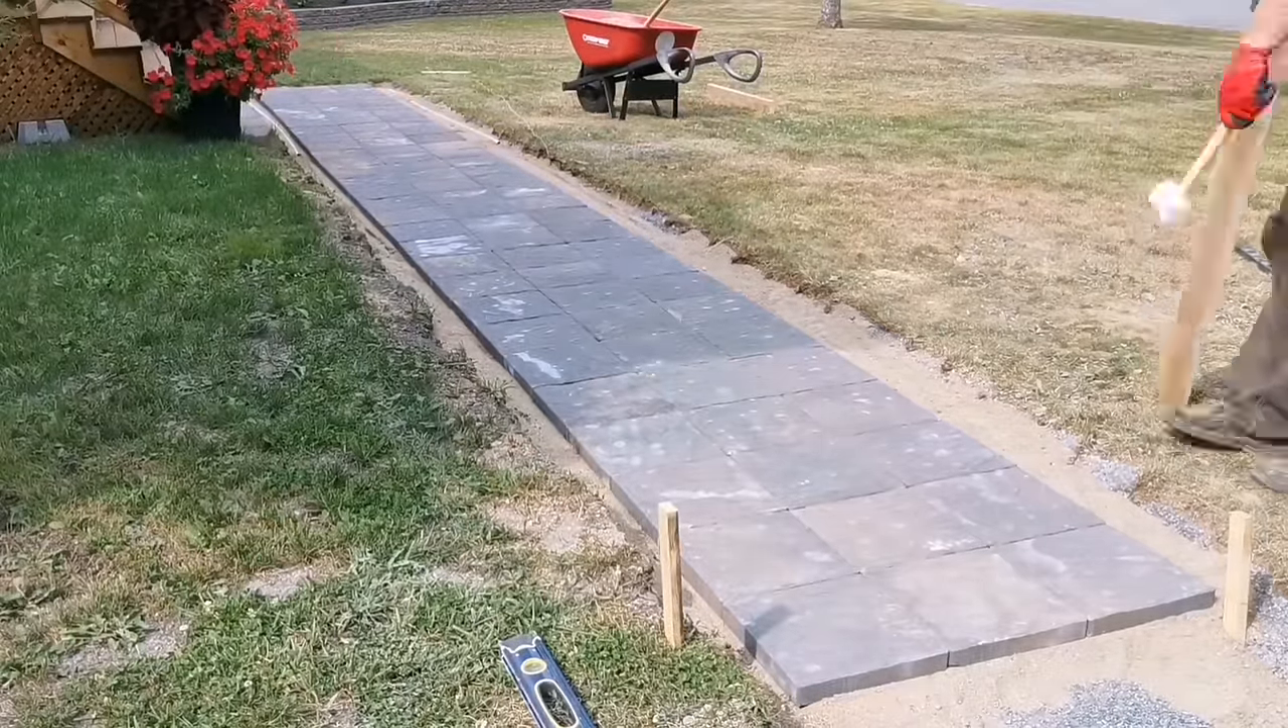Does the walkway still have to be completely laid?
No.